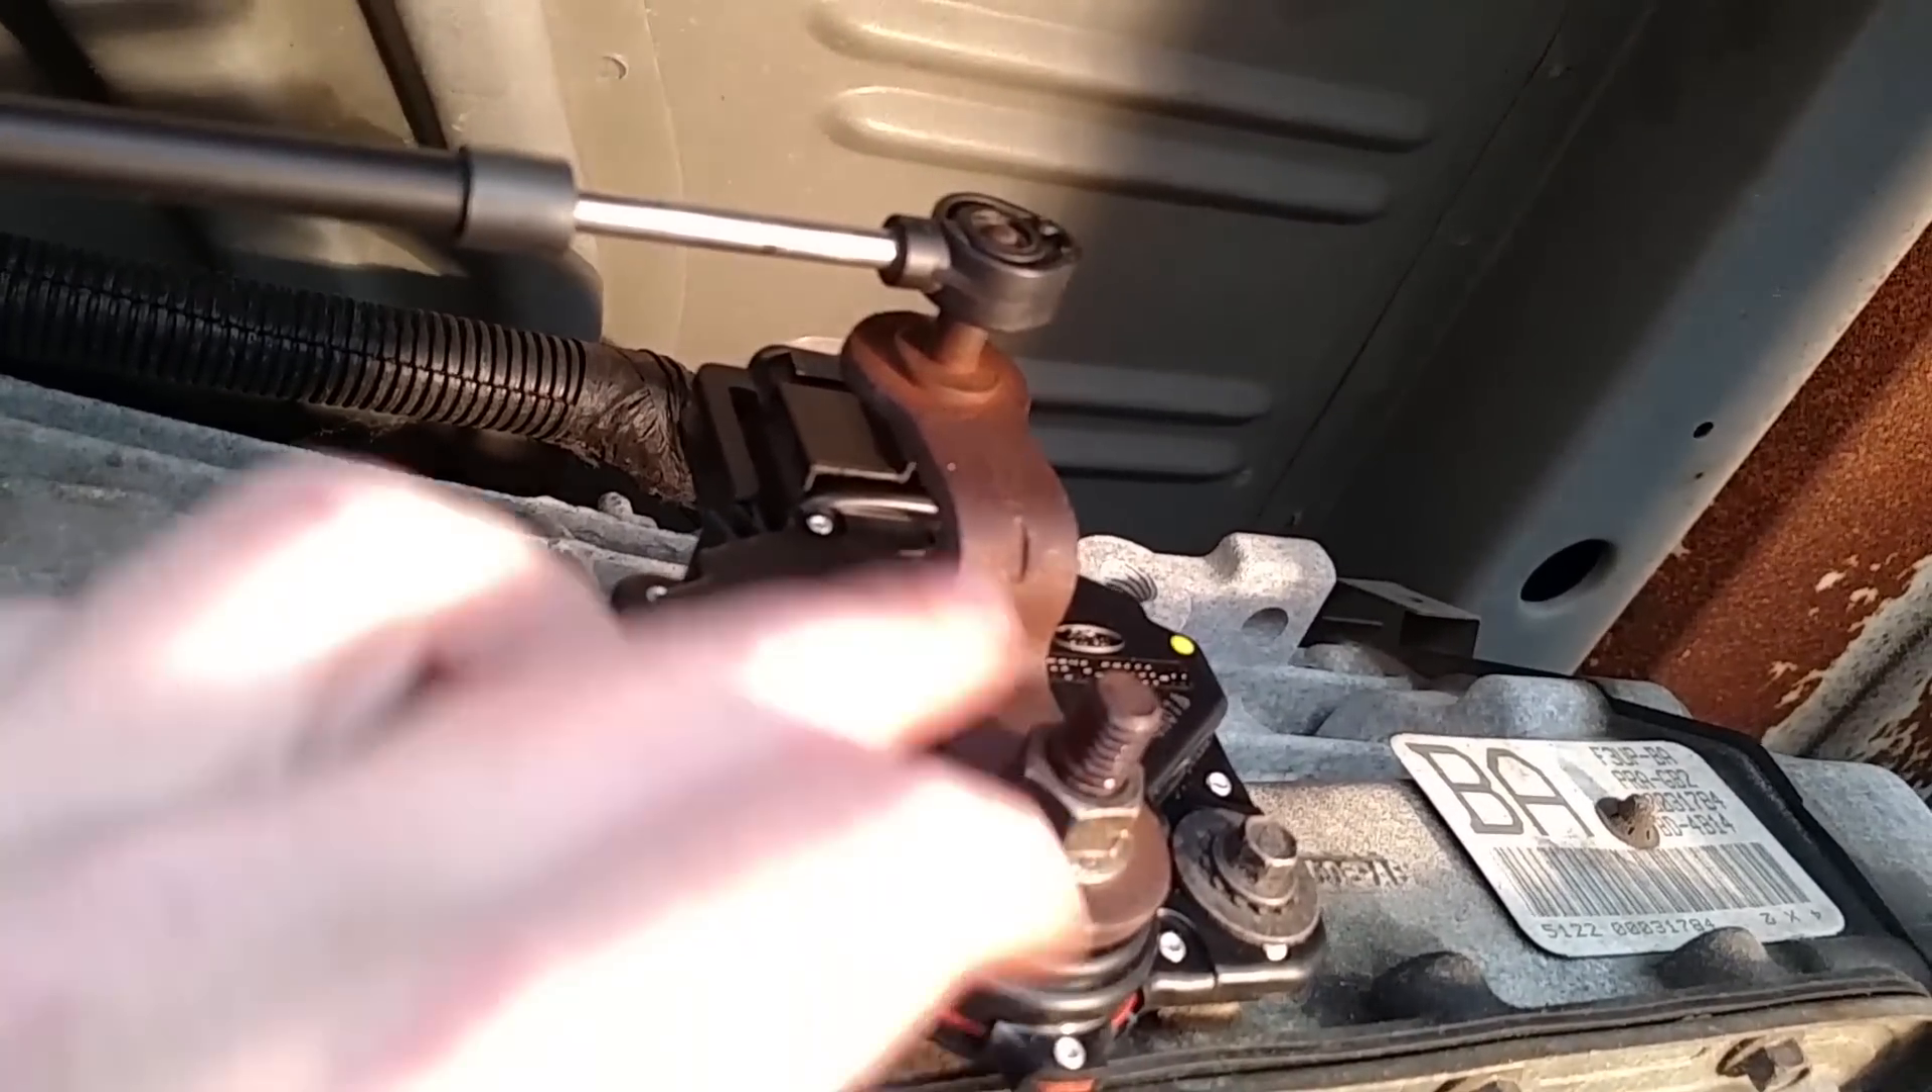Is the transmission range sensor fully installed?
Yes.